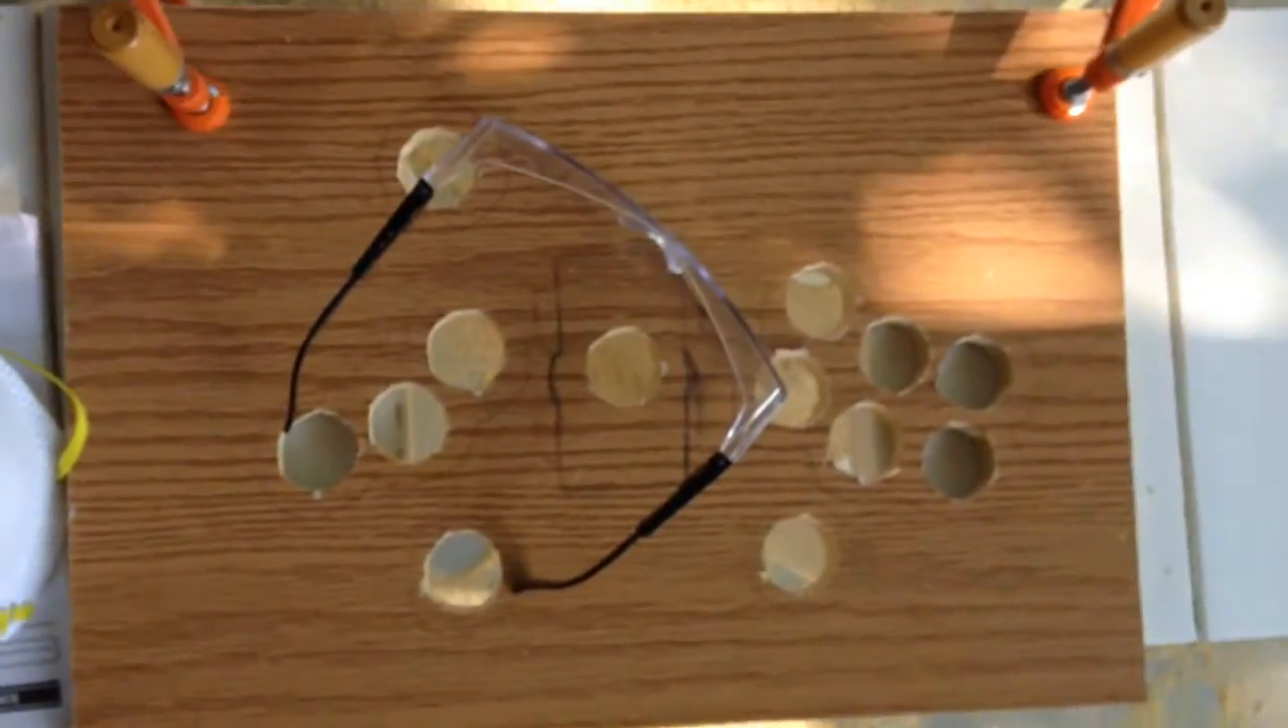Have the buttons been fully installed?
No.